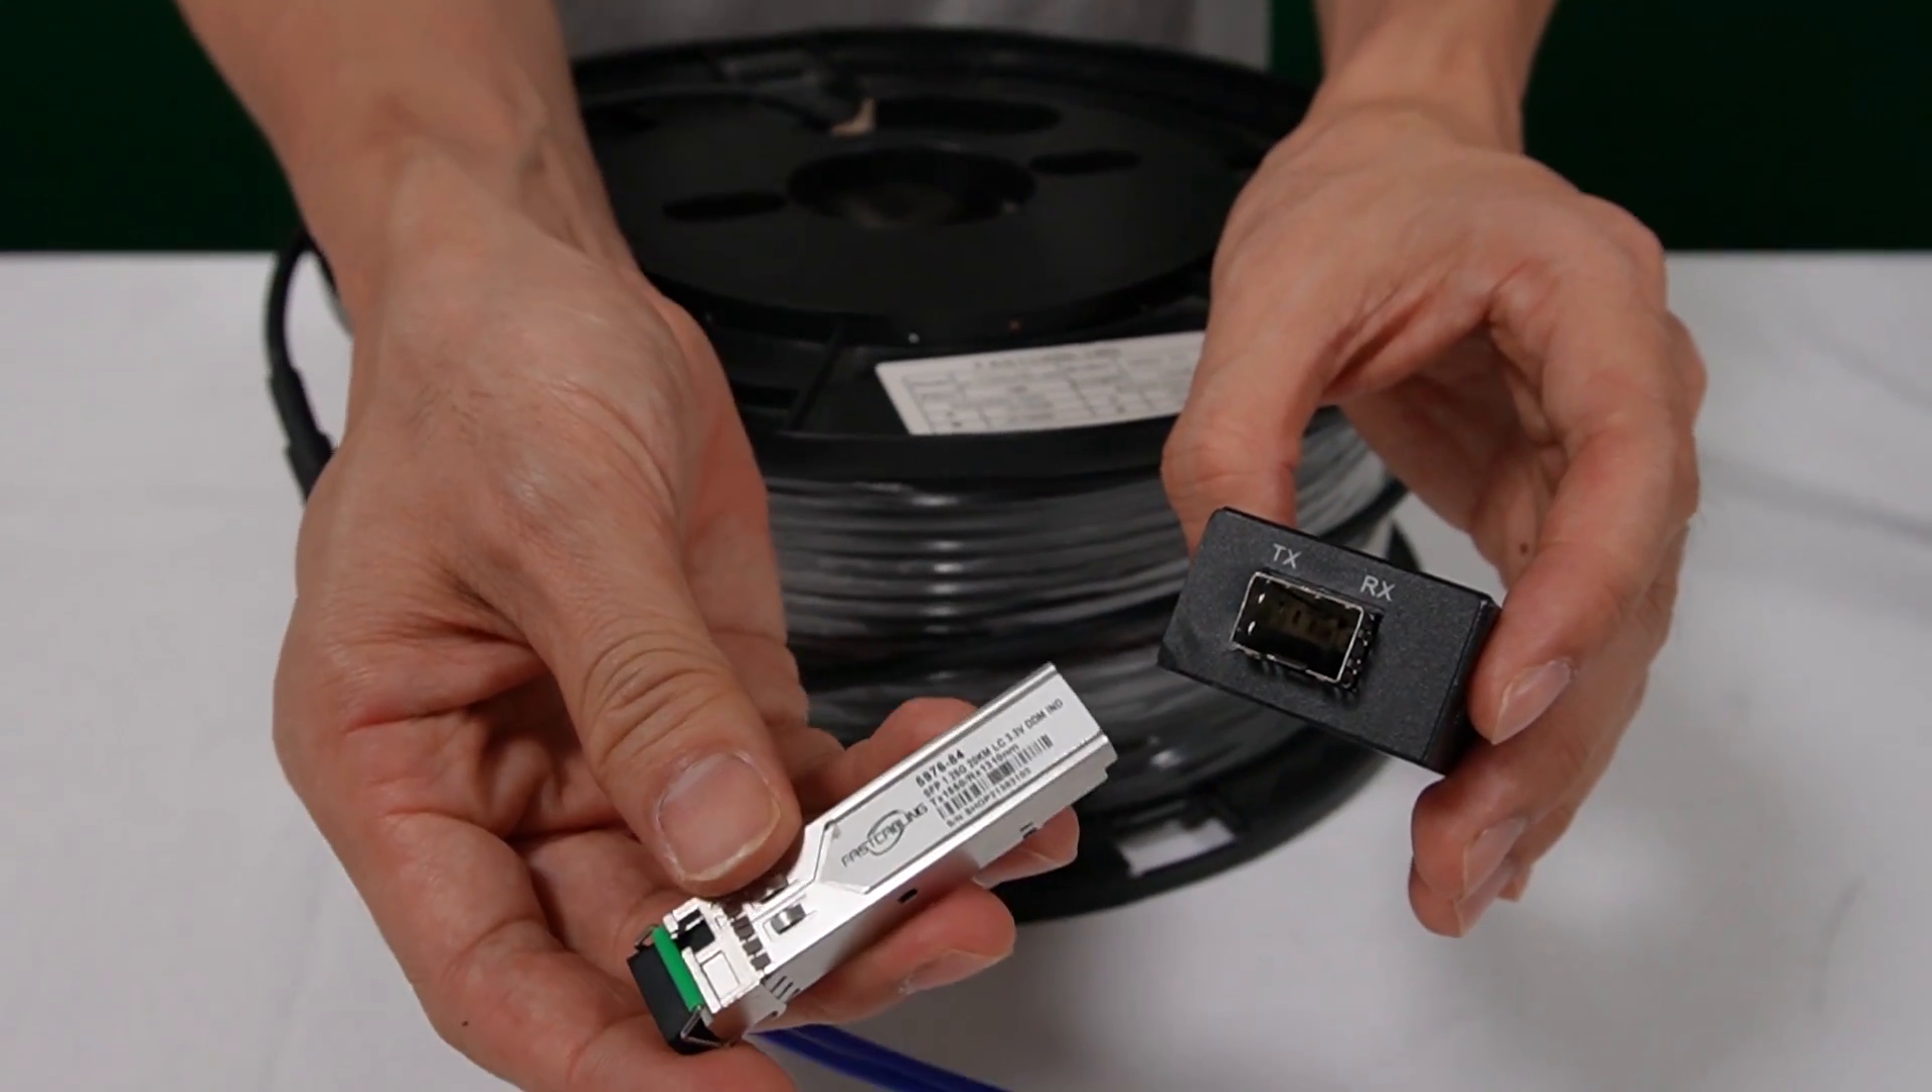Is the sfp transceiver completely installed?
No.